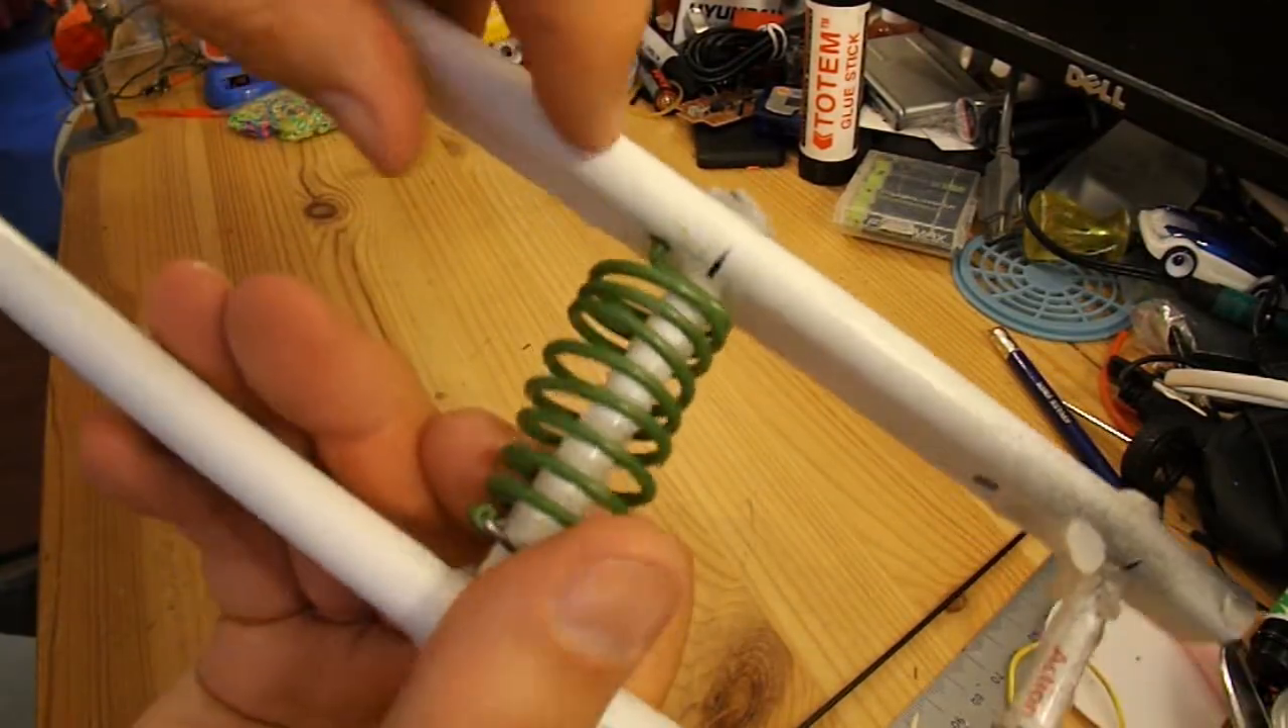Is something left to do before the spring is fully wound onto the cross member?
No.